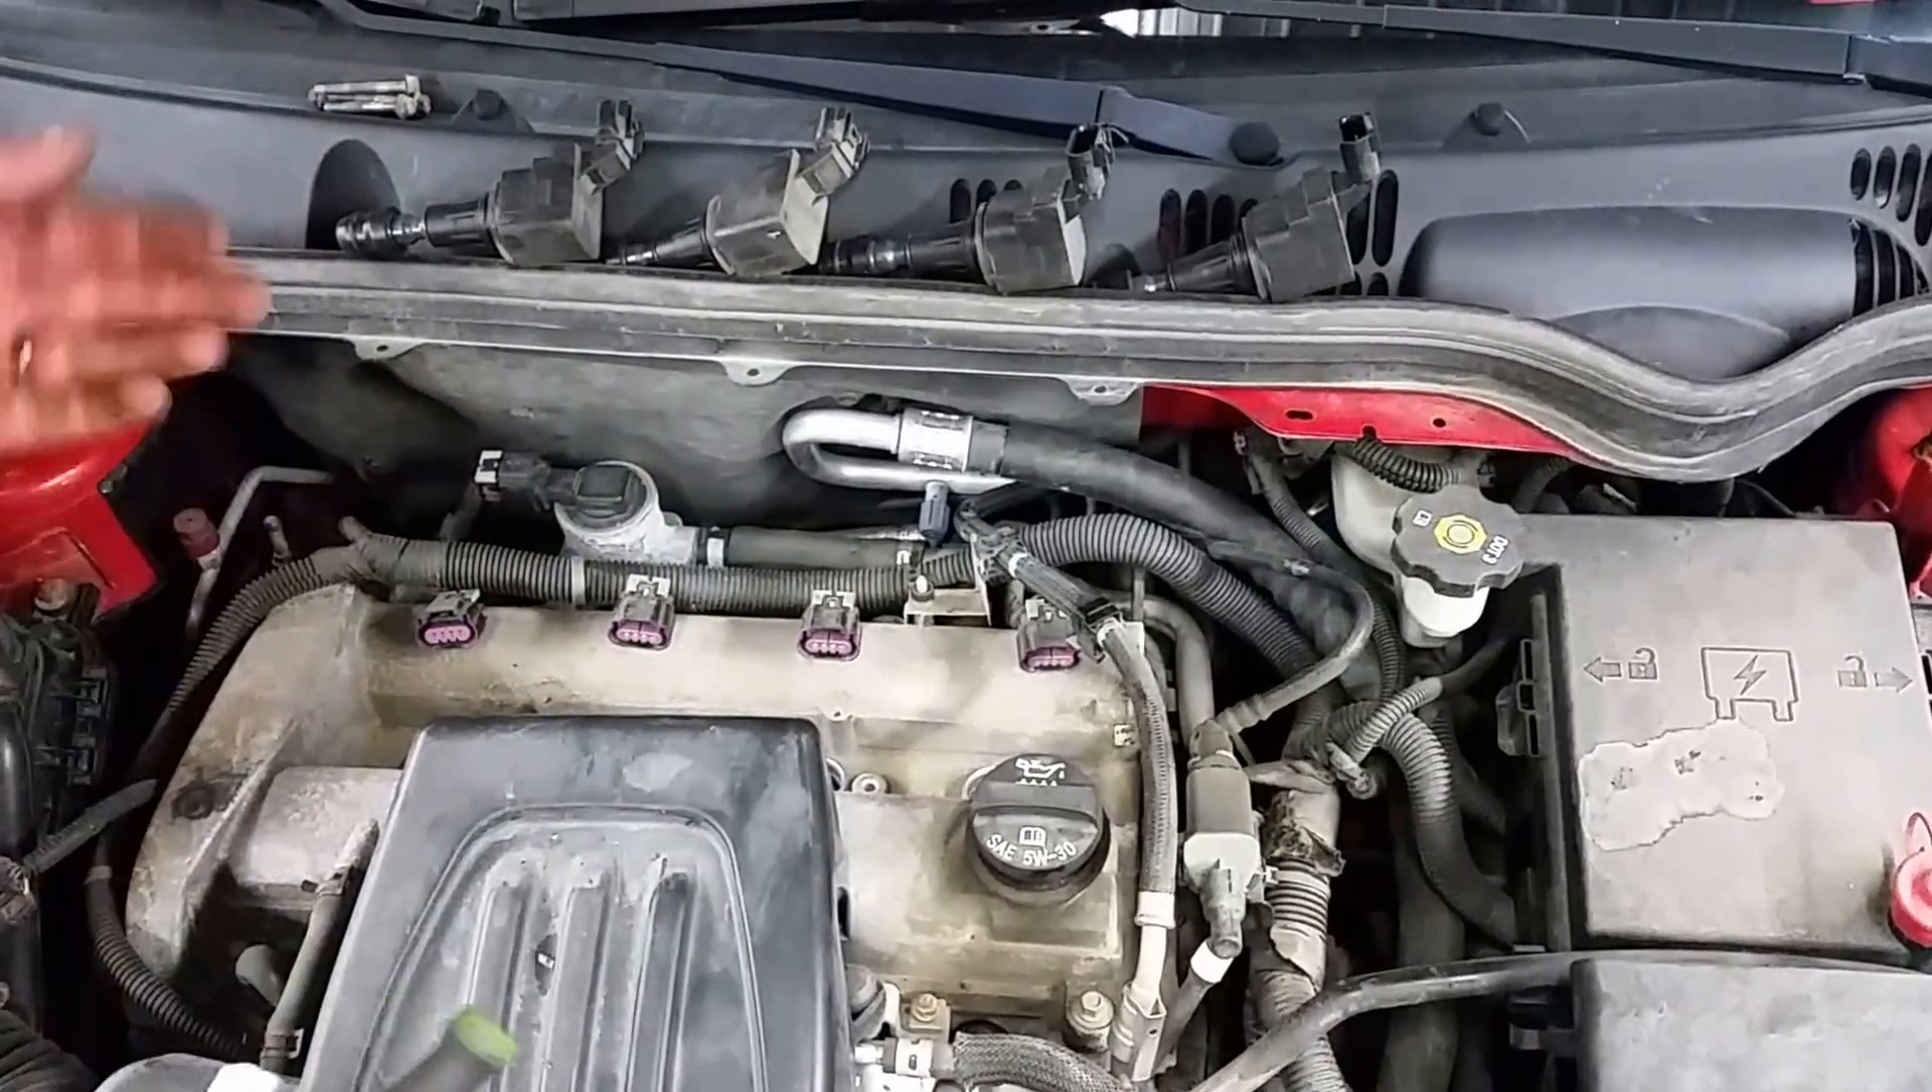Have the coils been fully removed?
Yes.